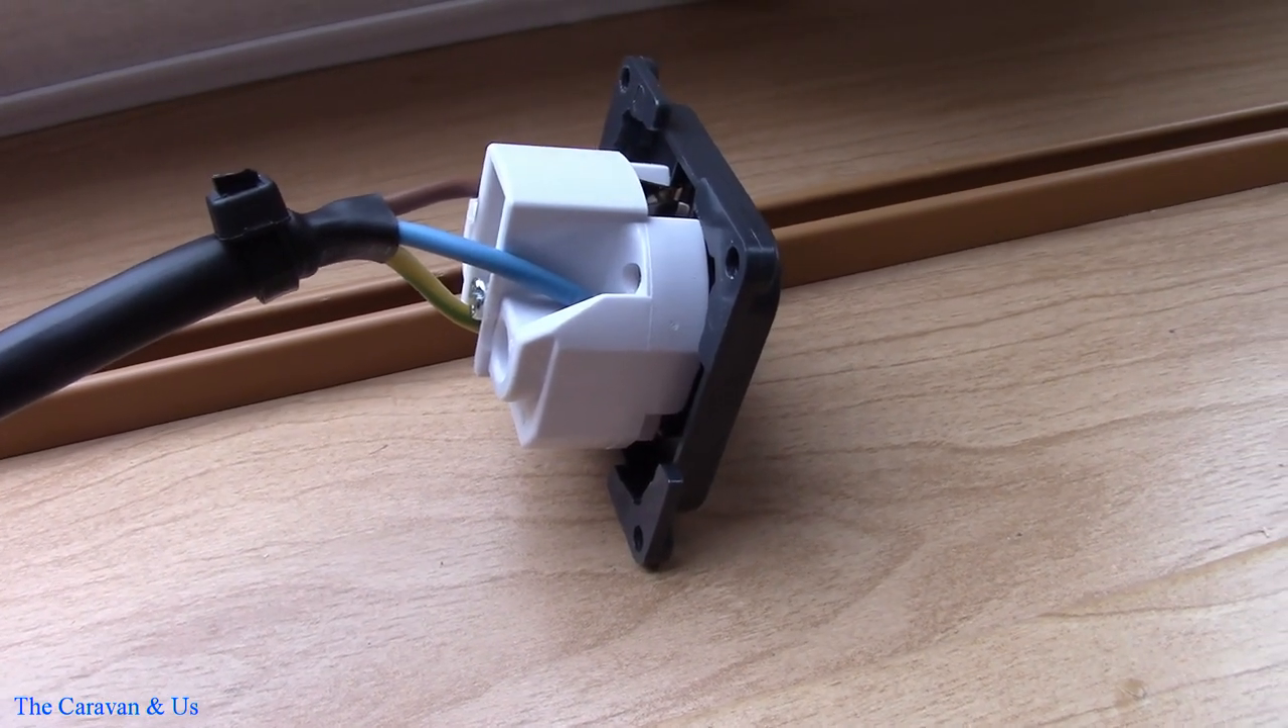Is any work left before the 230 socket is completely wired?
No.